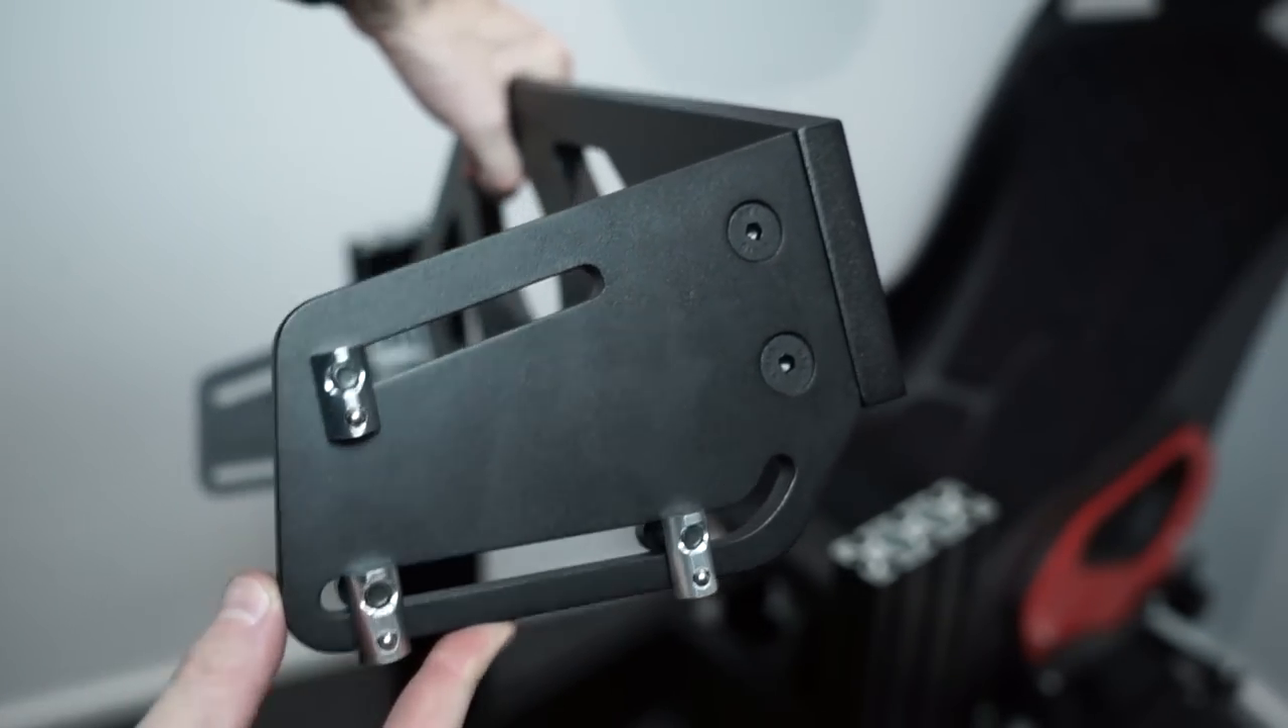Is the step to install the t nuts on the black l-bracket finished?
Yes.